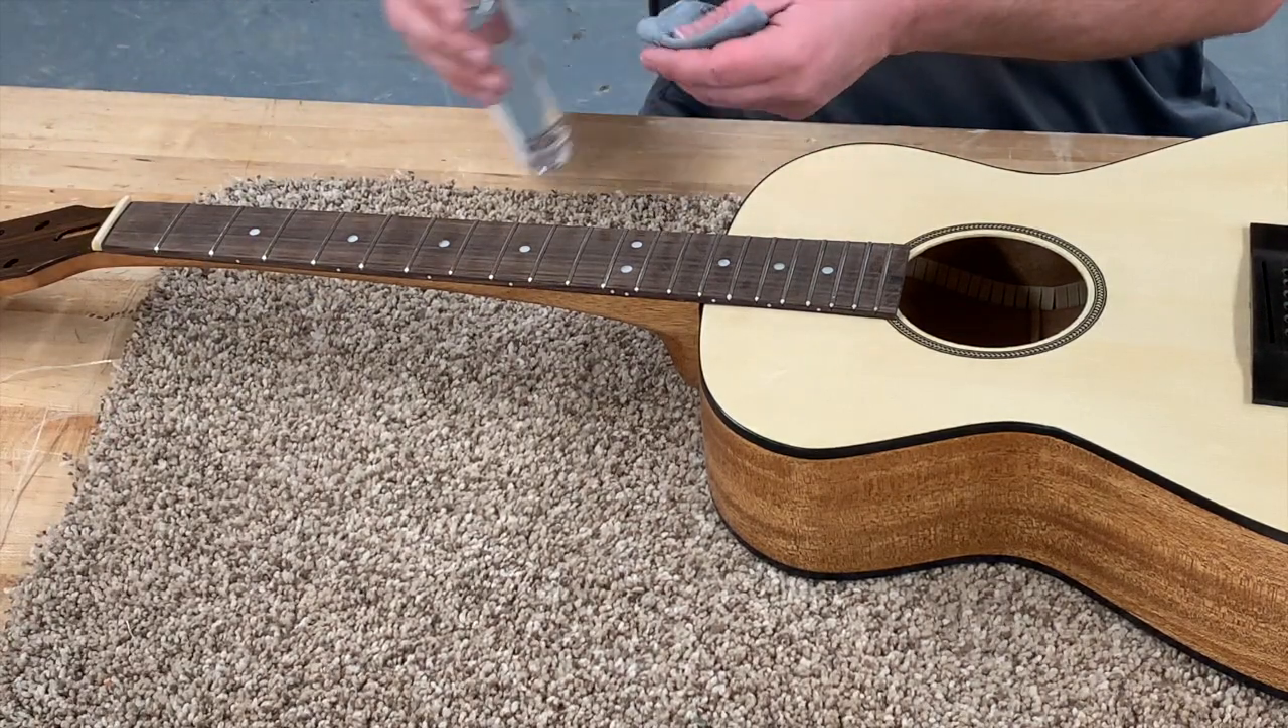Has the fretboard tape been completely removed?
Yes.